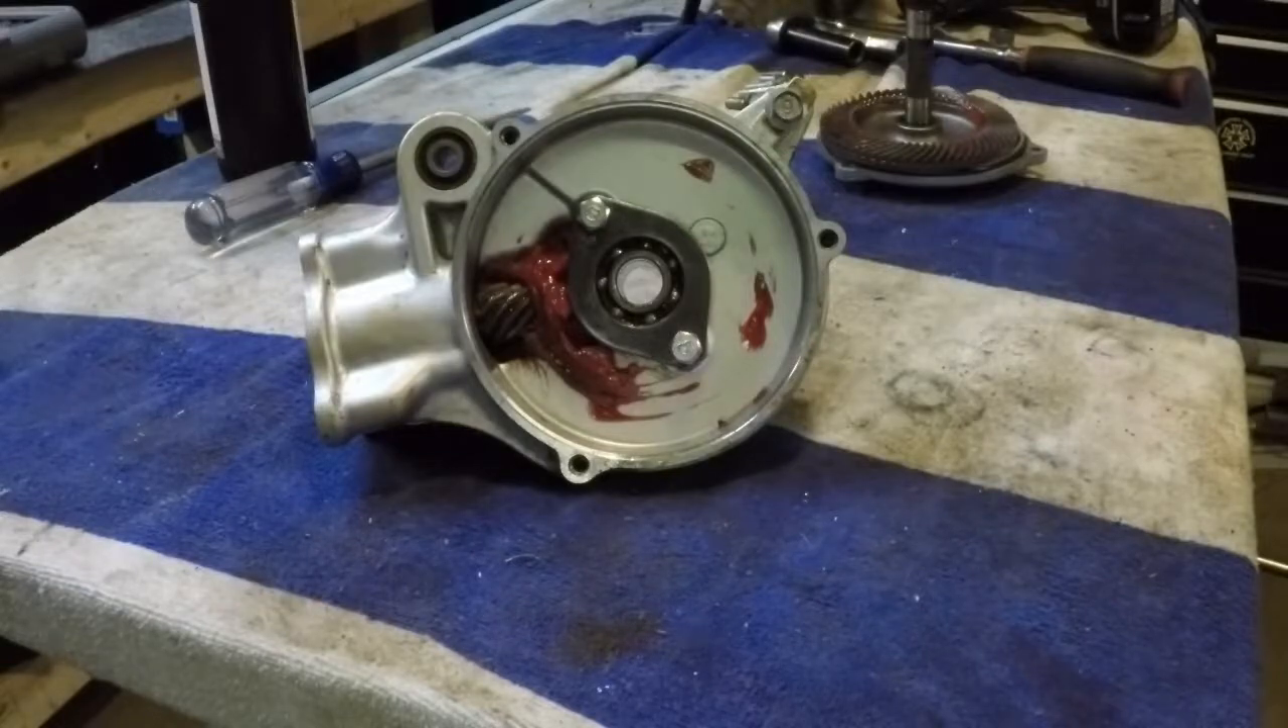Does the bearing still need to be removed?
Yes.